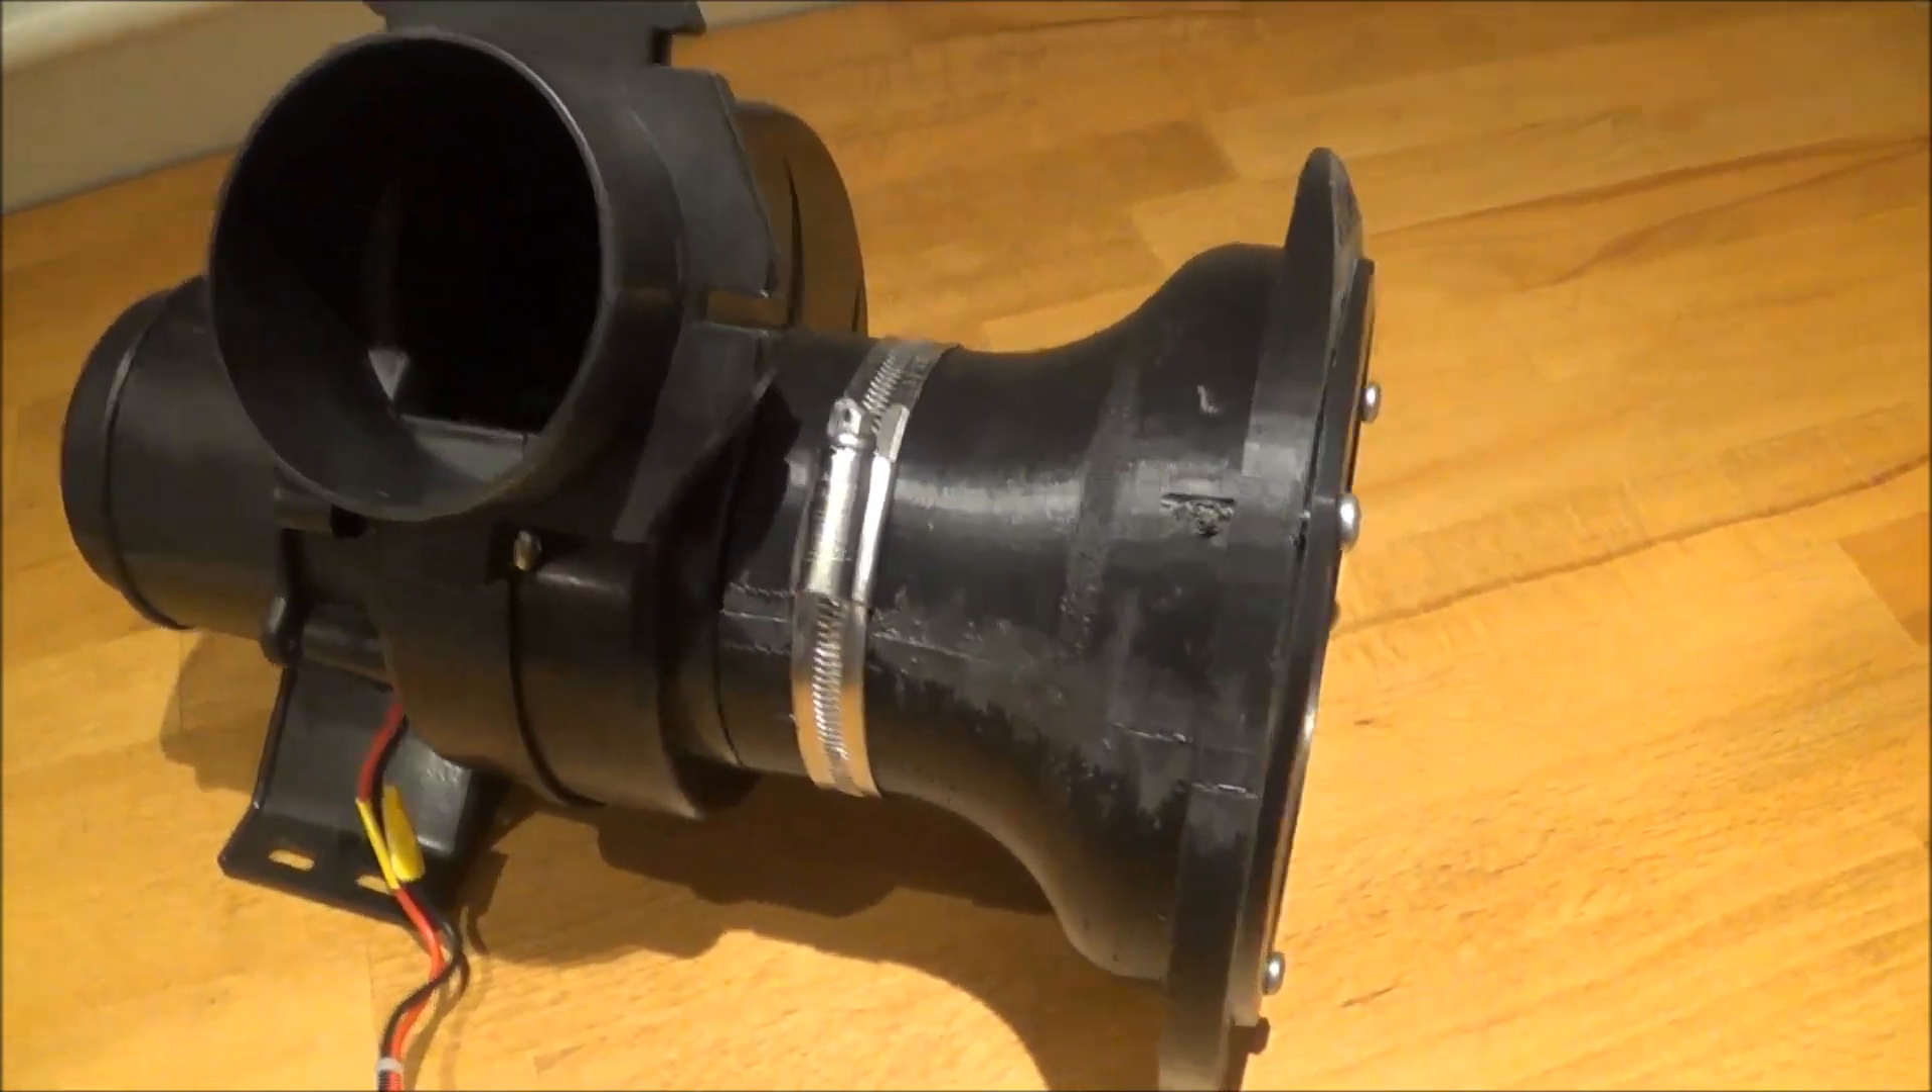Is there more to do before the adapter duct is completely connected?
No.